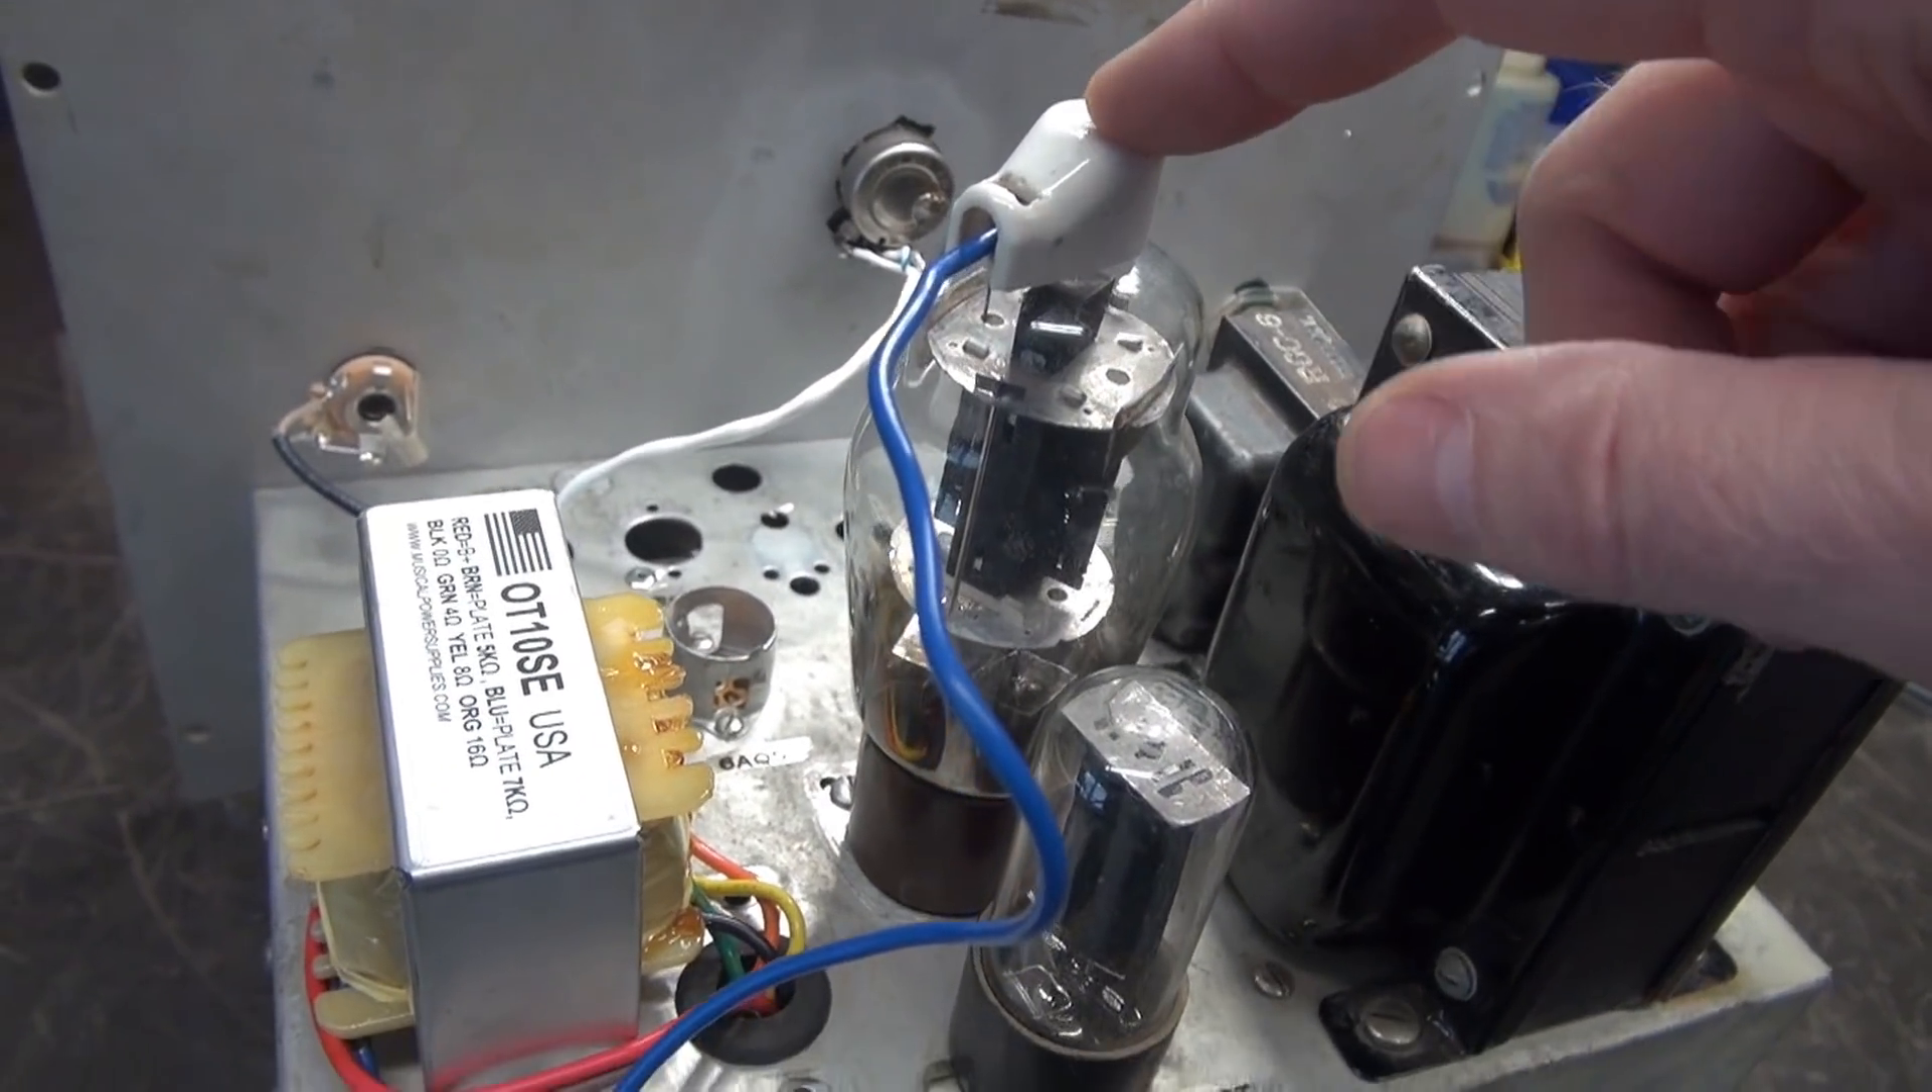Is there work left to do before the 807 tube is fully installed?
No.